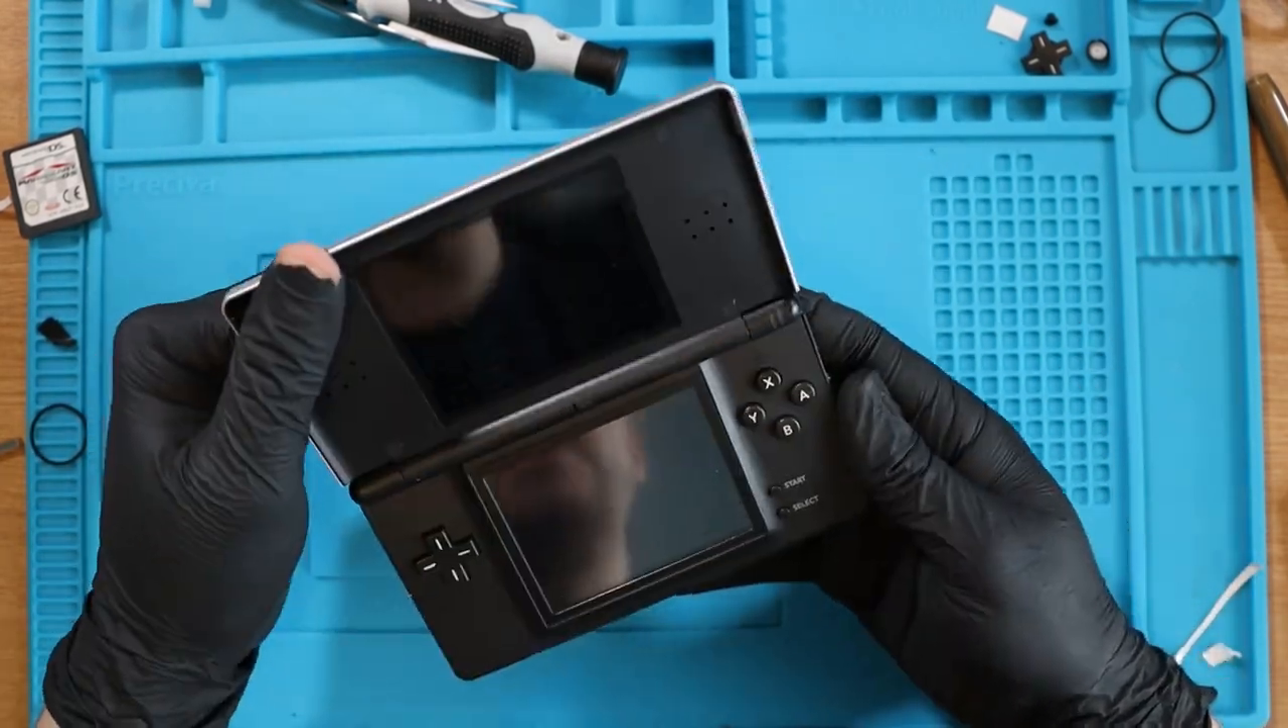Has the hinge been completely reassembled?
Yes.